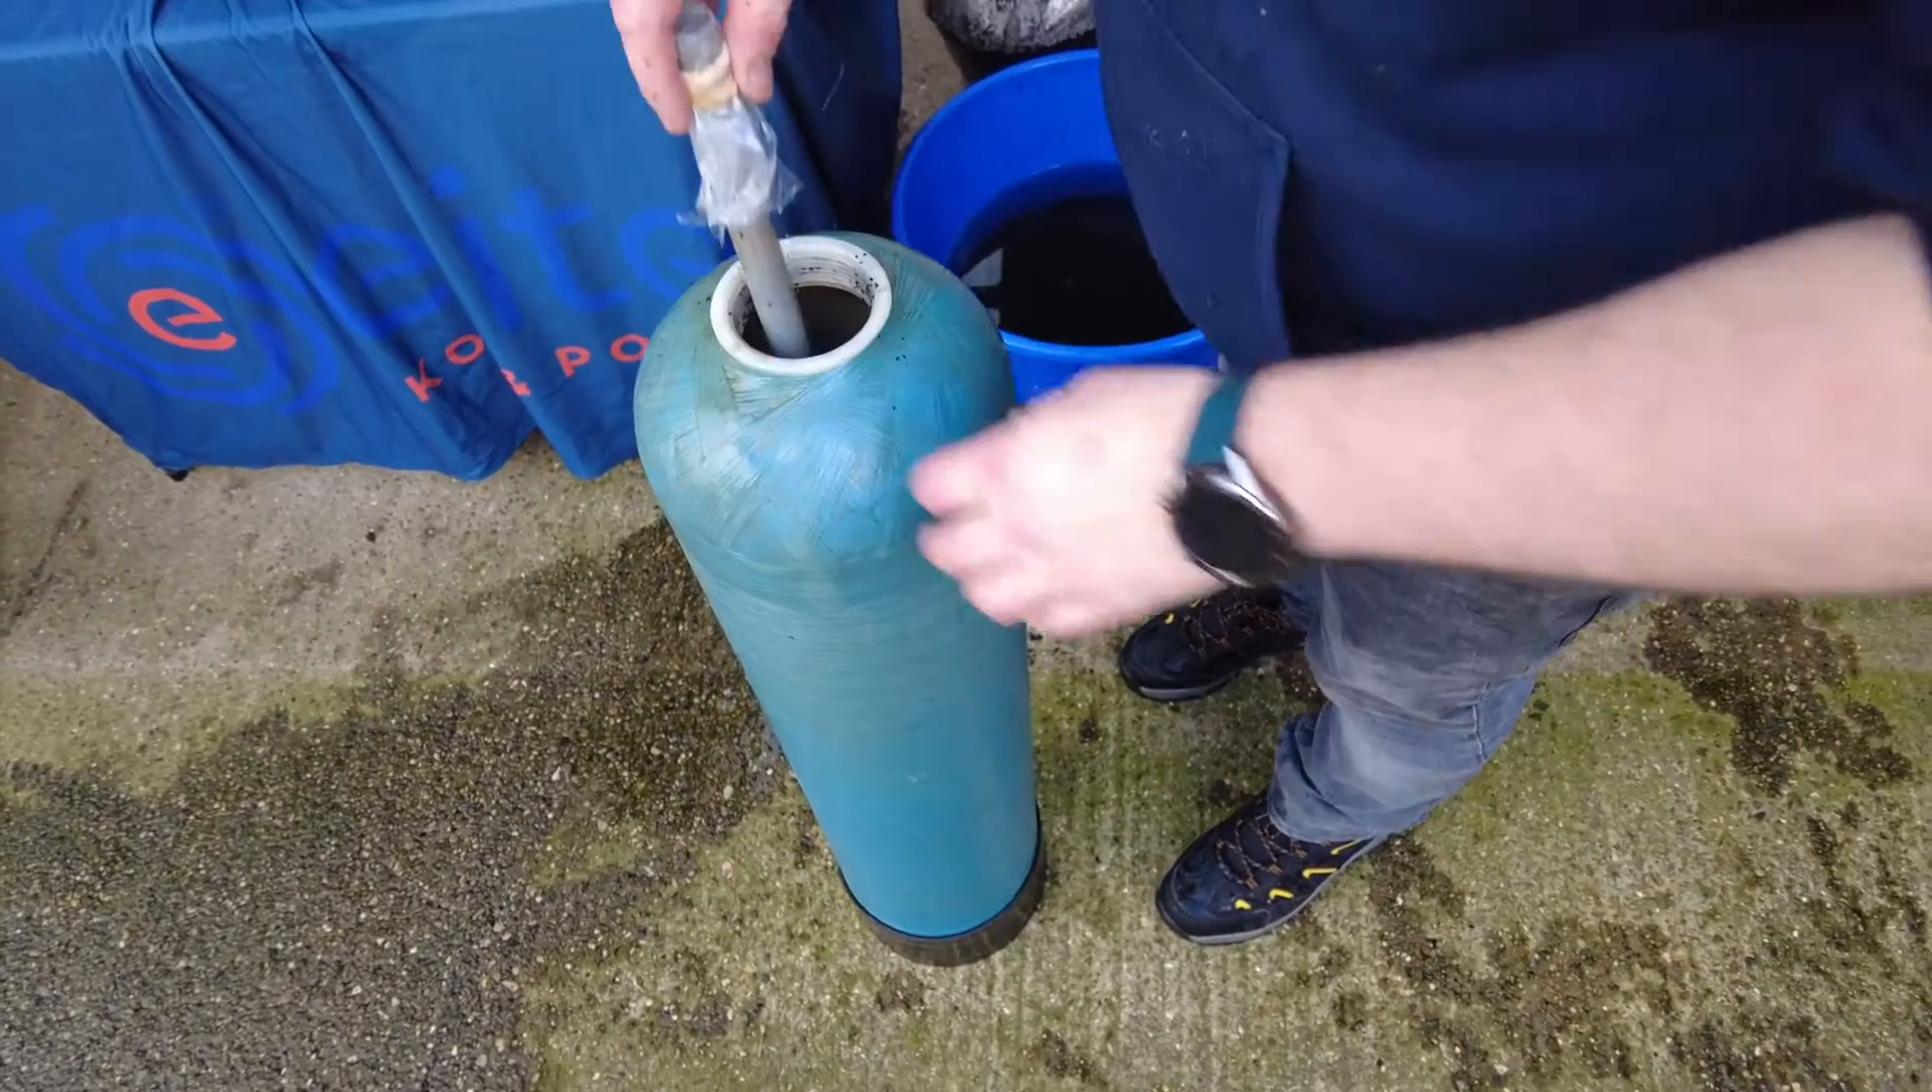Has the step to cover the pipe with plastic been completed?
Yes.